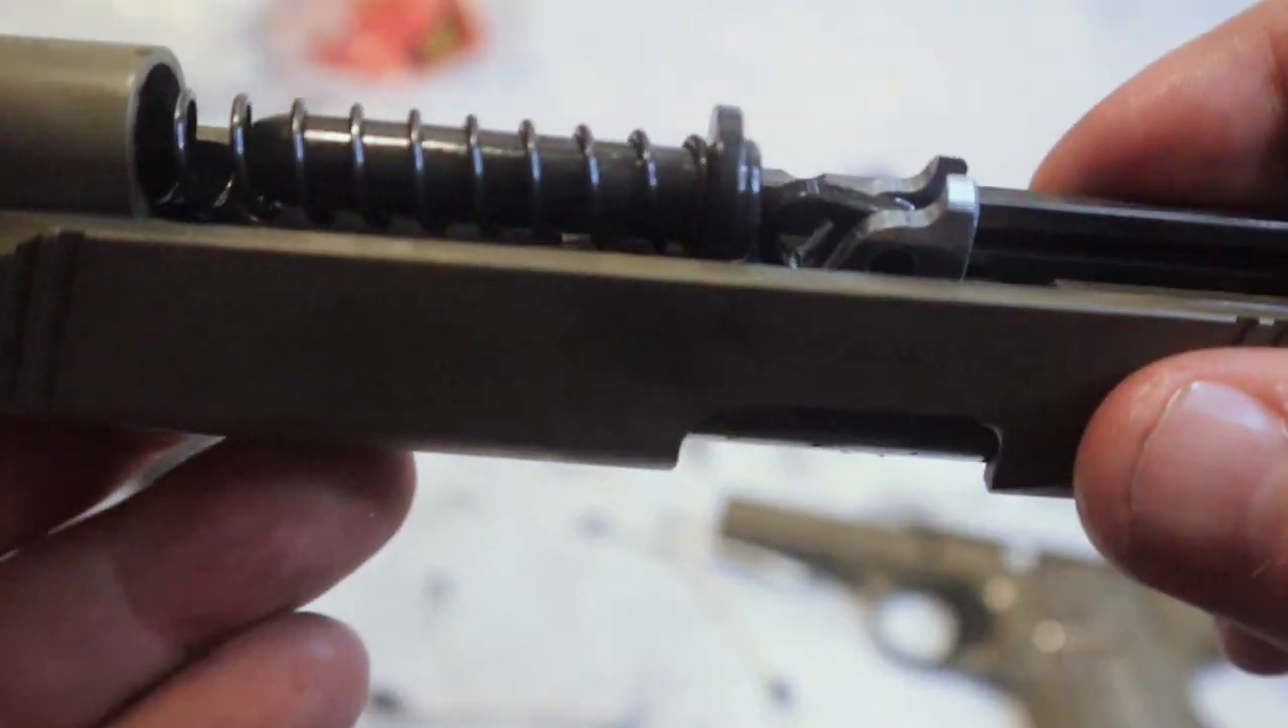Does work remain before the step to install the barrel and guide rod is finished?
No.